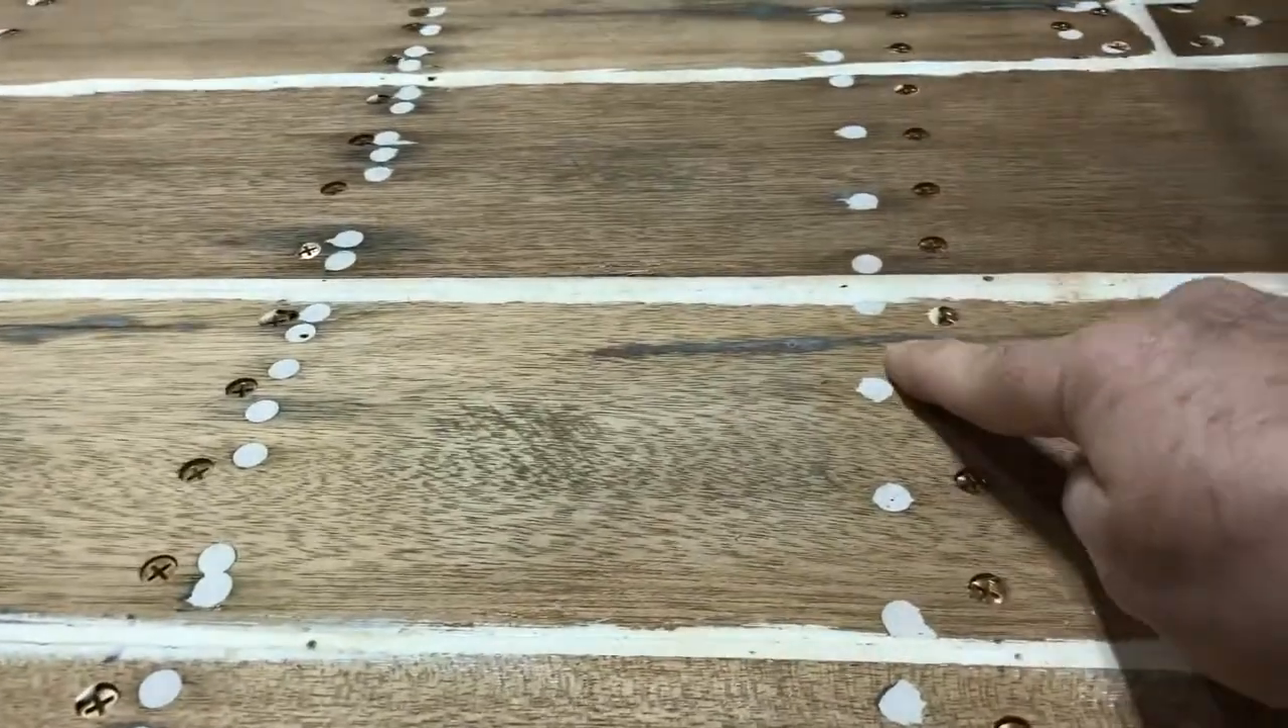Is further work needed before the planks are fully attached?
No.